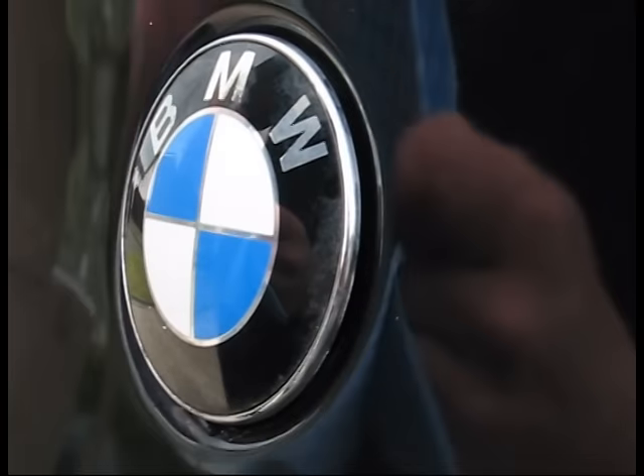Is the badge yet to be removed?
Yes.